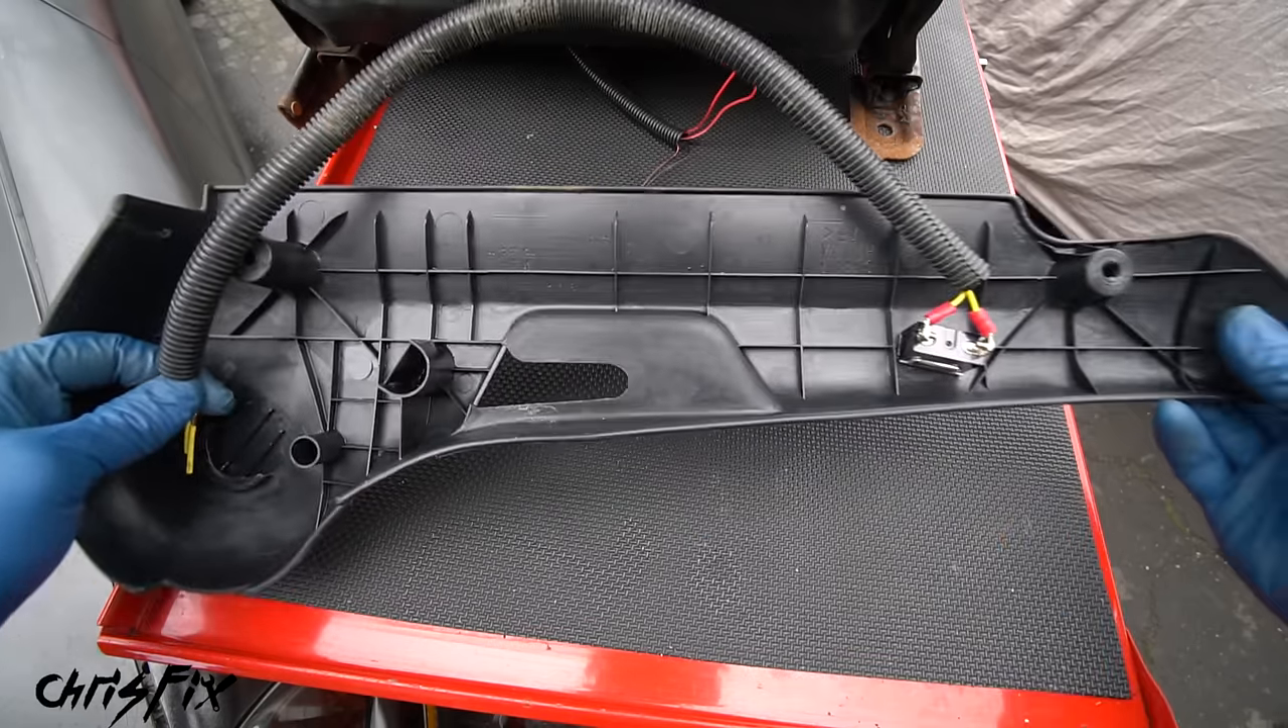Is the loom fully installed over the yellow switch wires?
Yes.